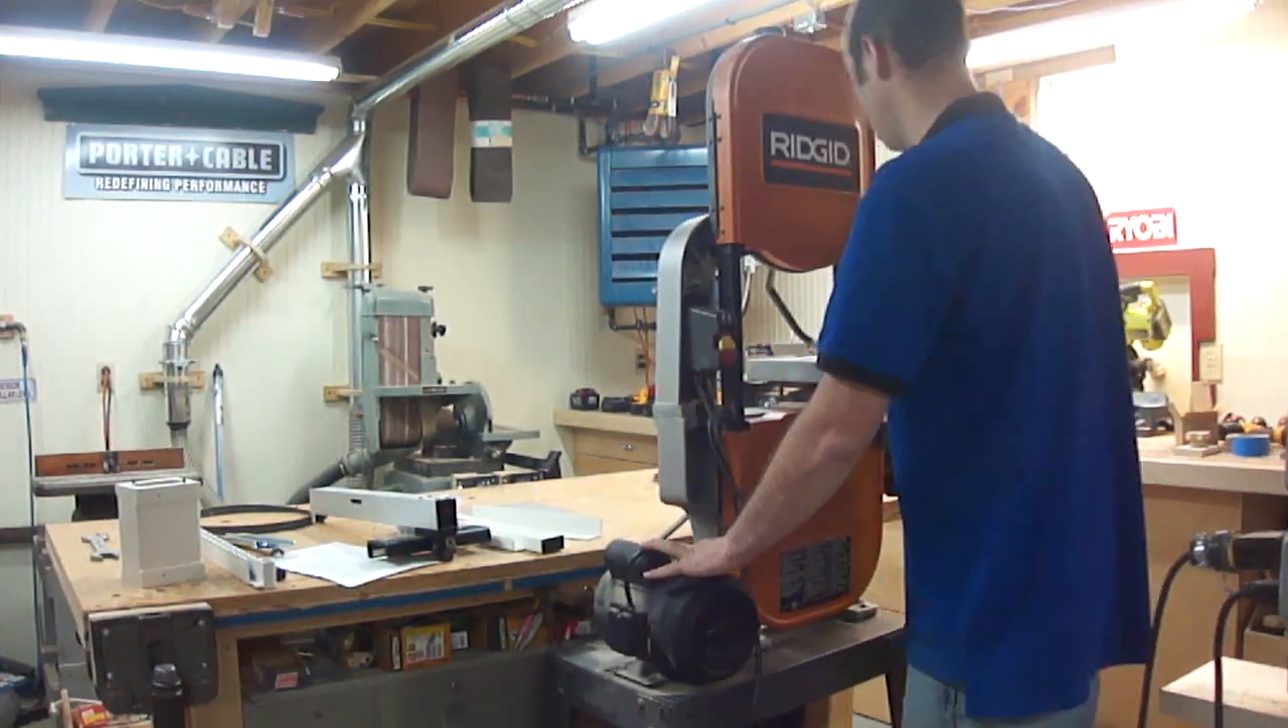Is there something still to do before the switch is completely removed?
Yes.